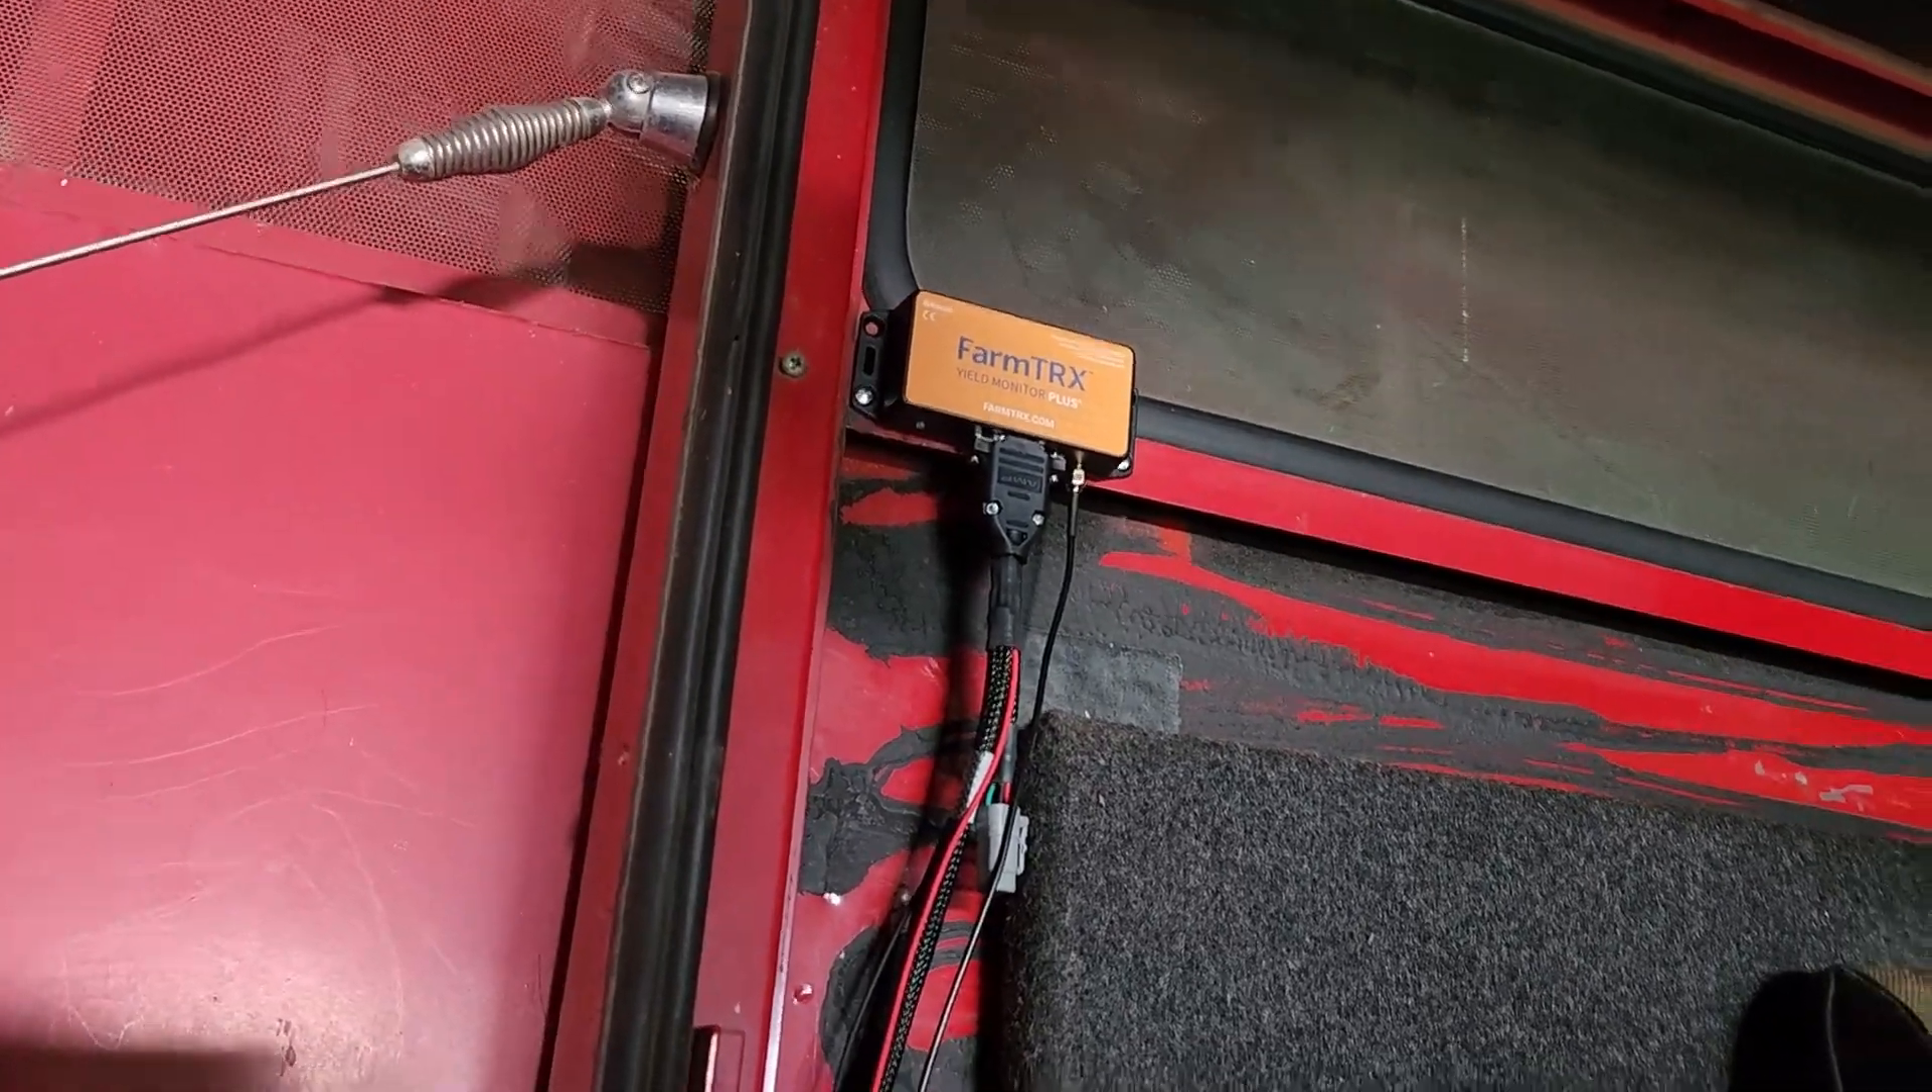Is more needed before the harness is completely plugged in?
No.